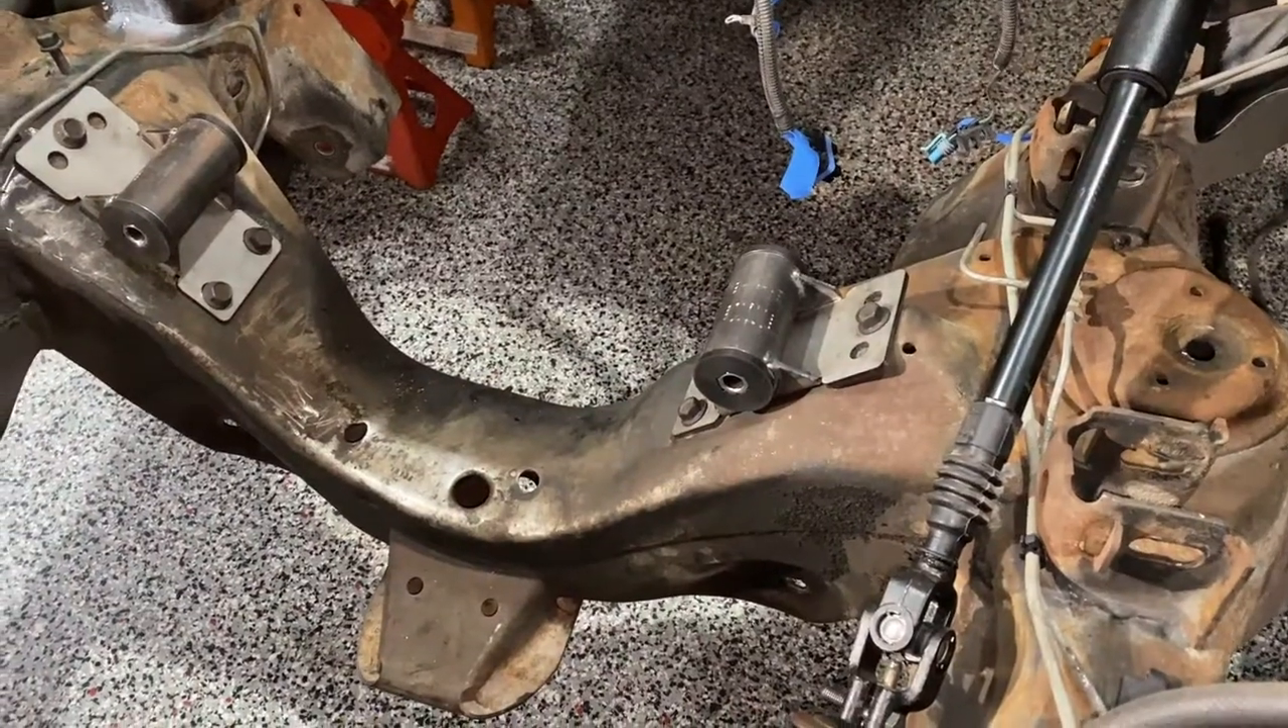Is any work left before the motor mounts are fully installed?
No.